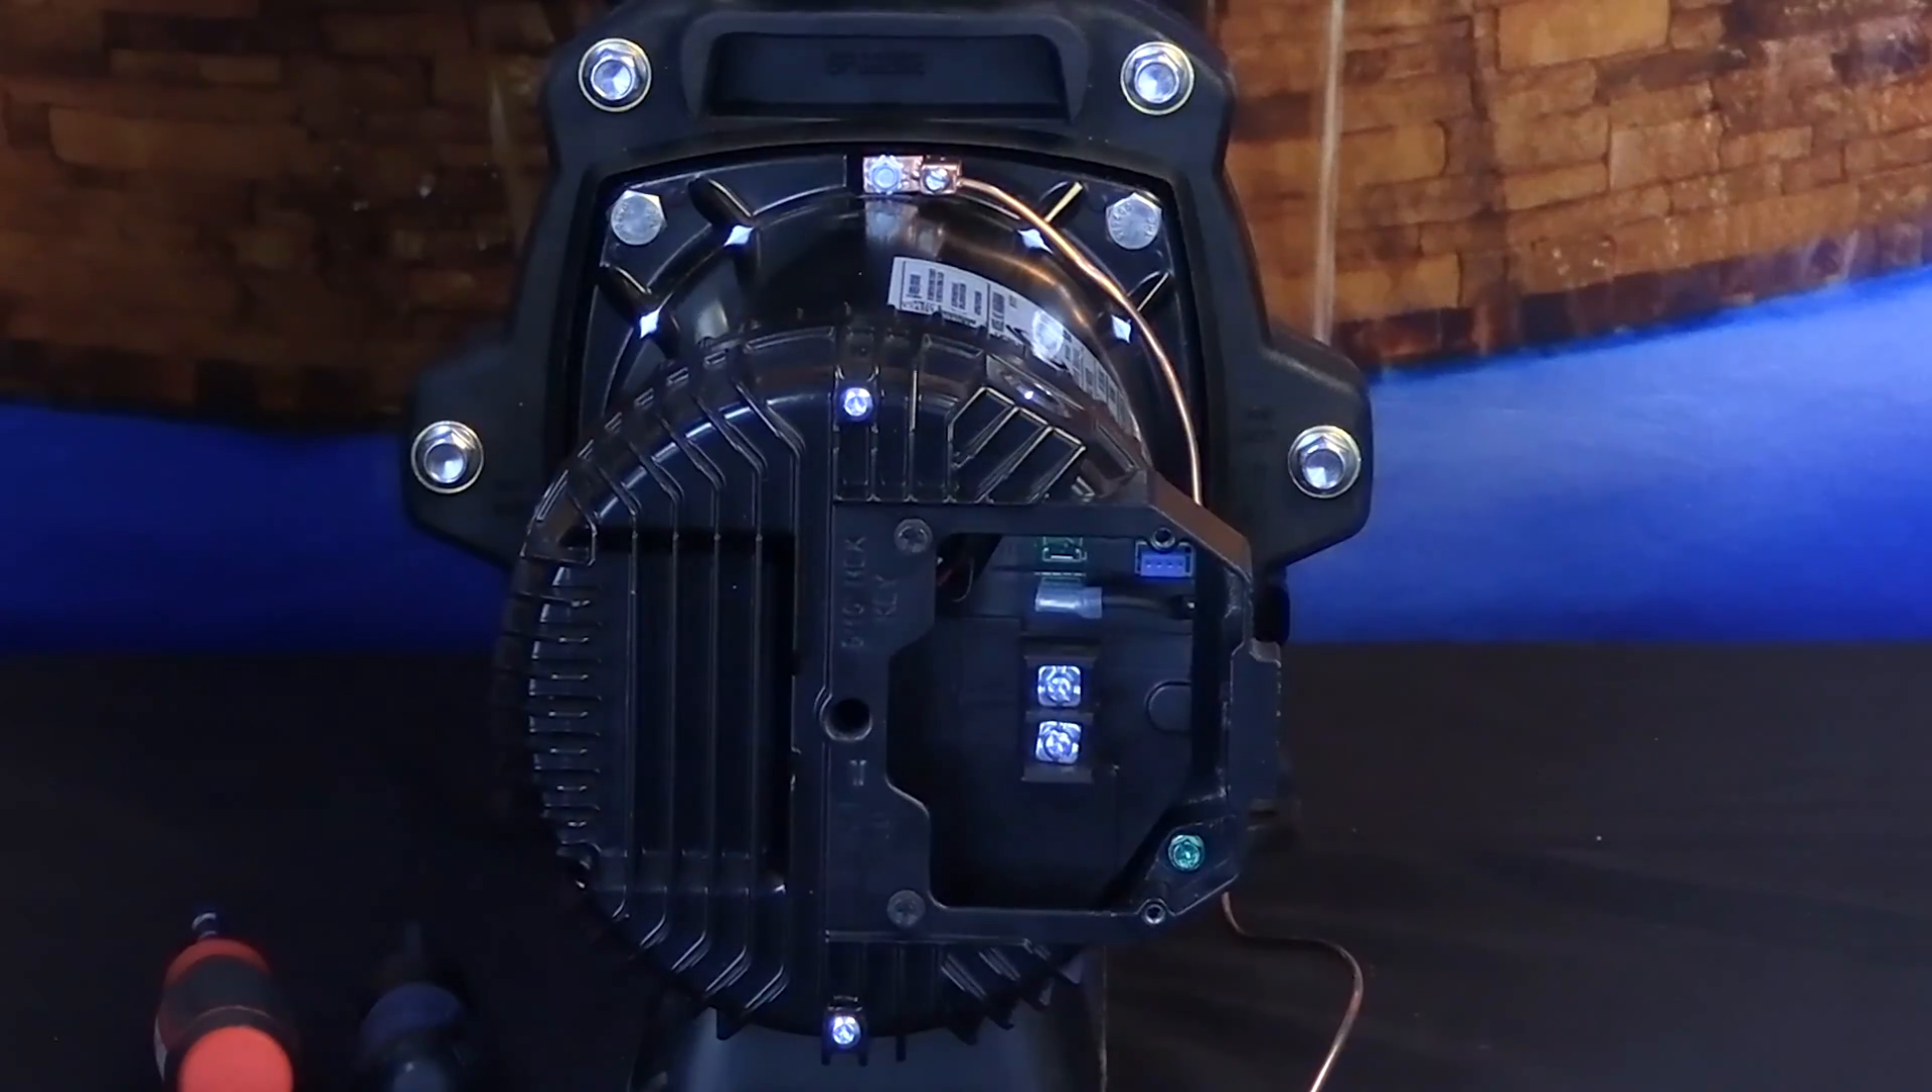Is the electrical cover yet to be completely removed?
No.